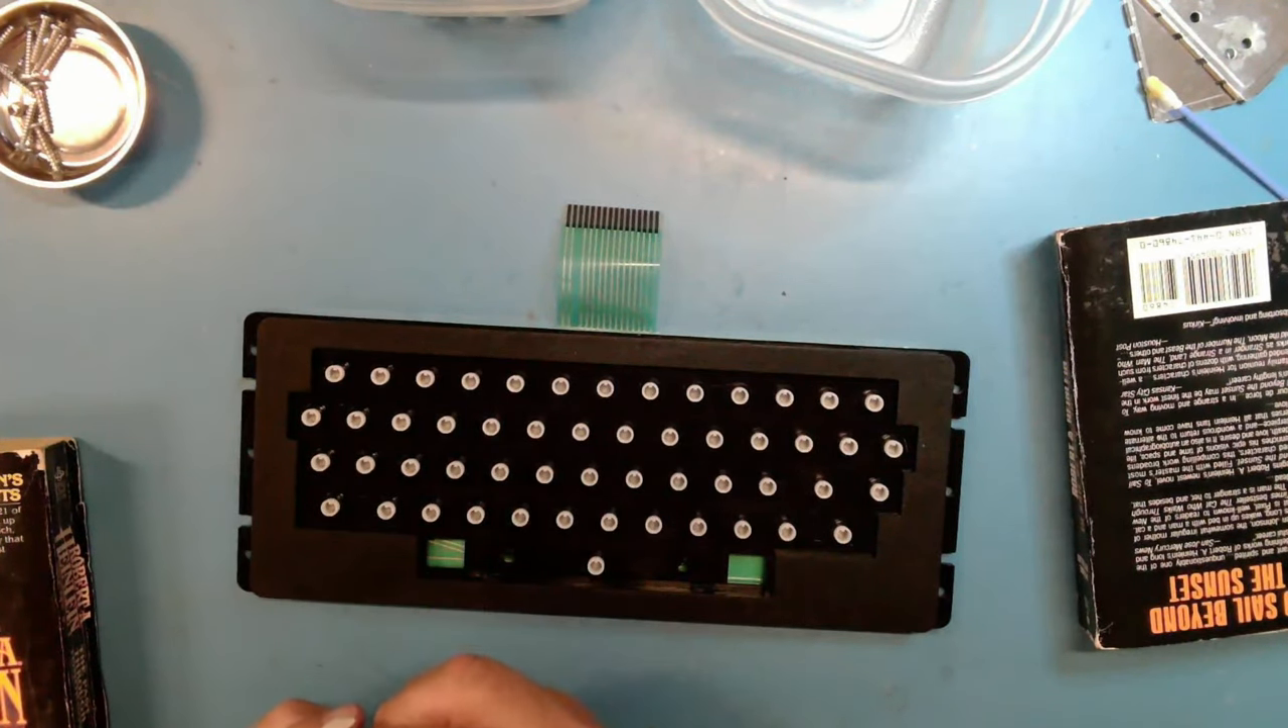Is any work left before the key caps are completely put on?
Yes.